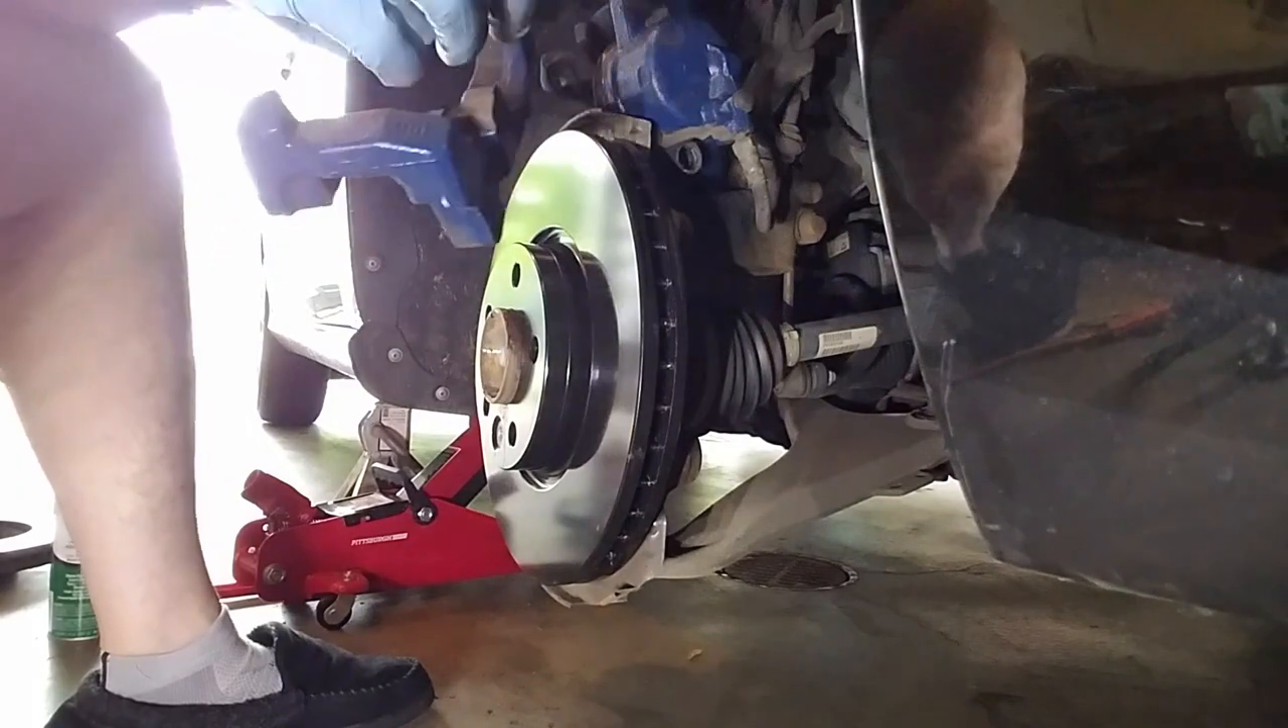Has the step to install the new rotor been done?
Yes.